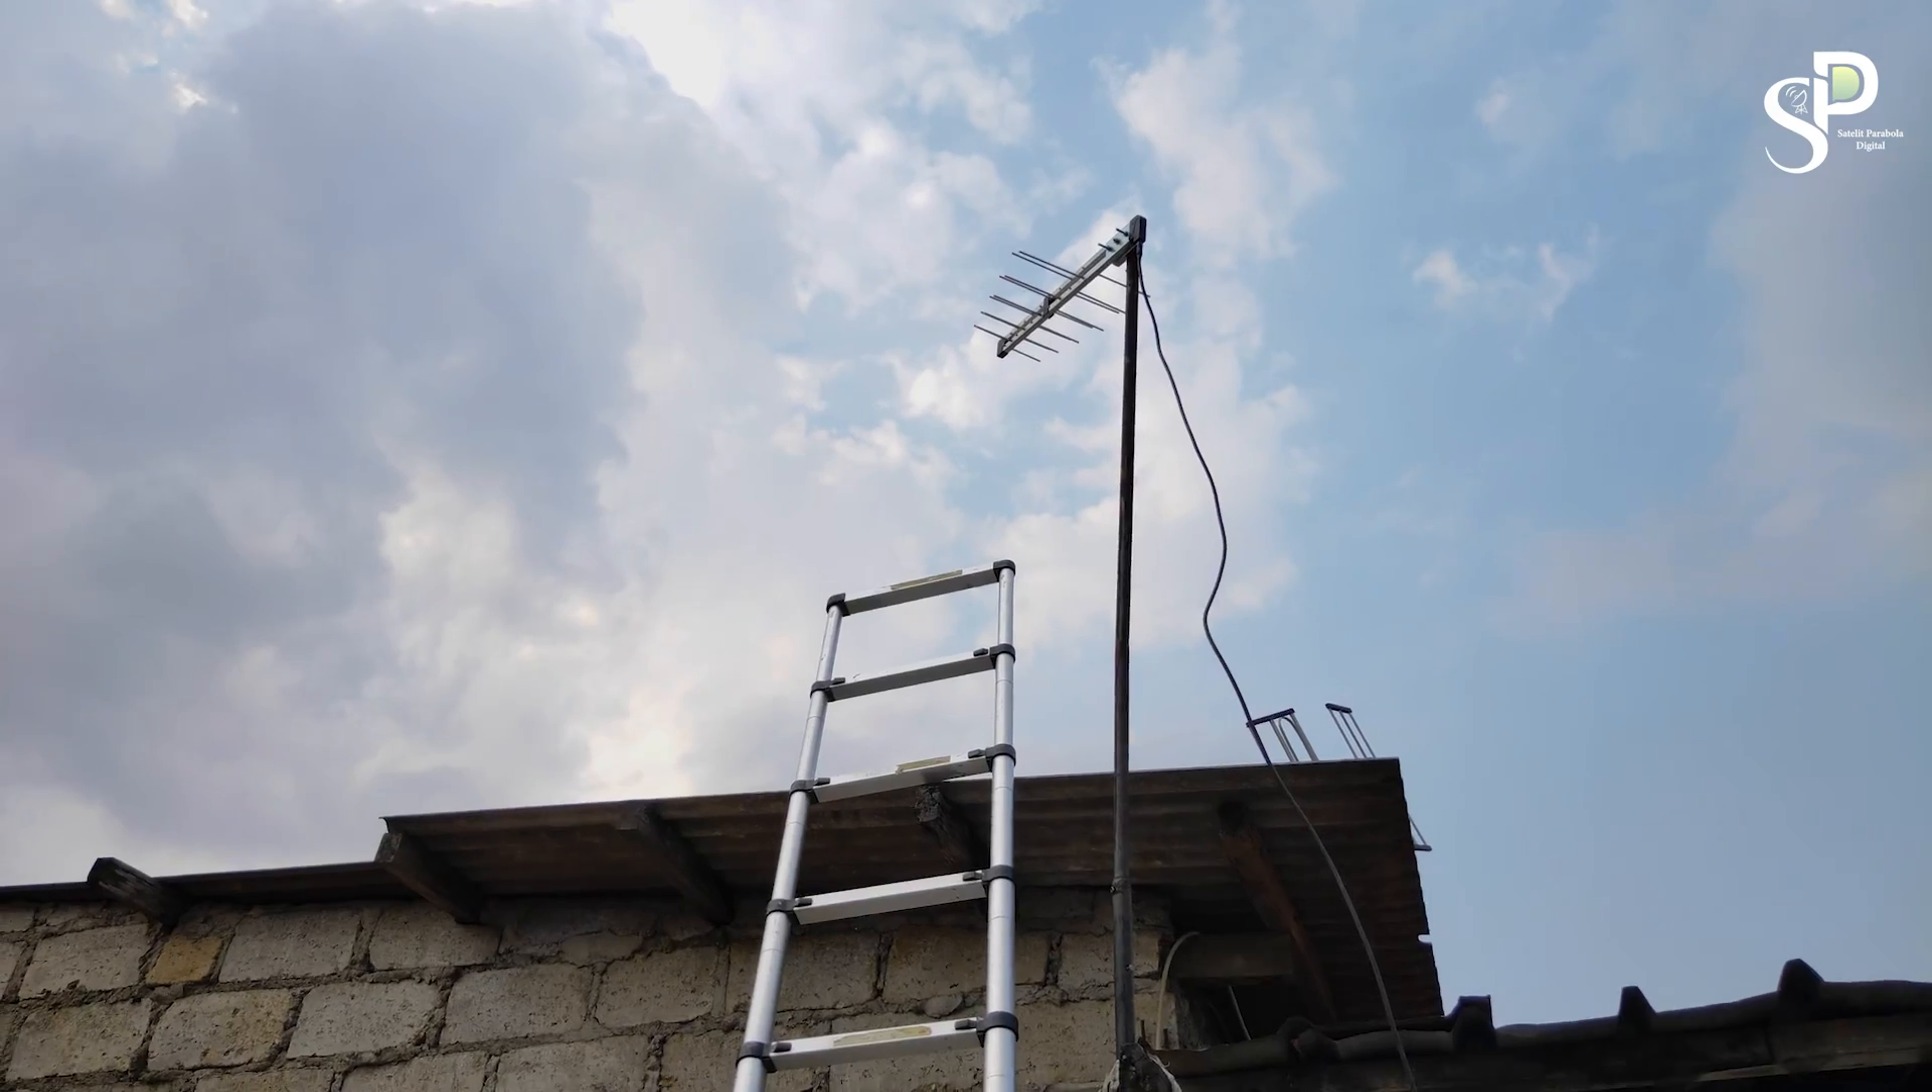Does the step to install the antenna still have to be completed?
No.